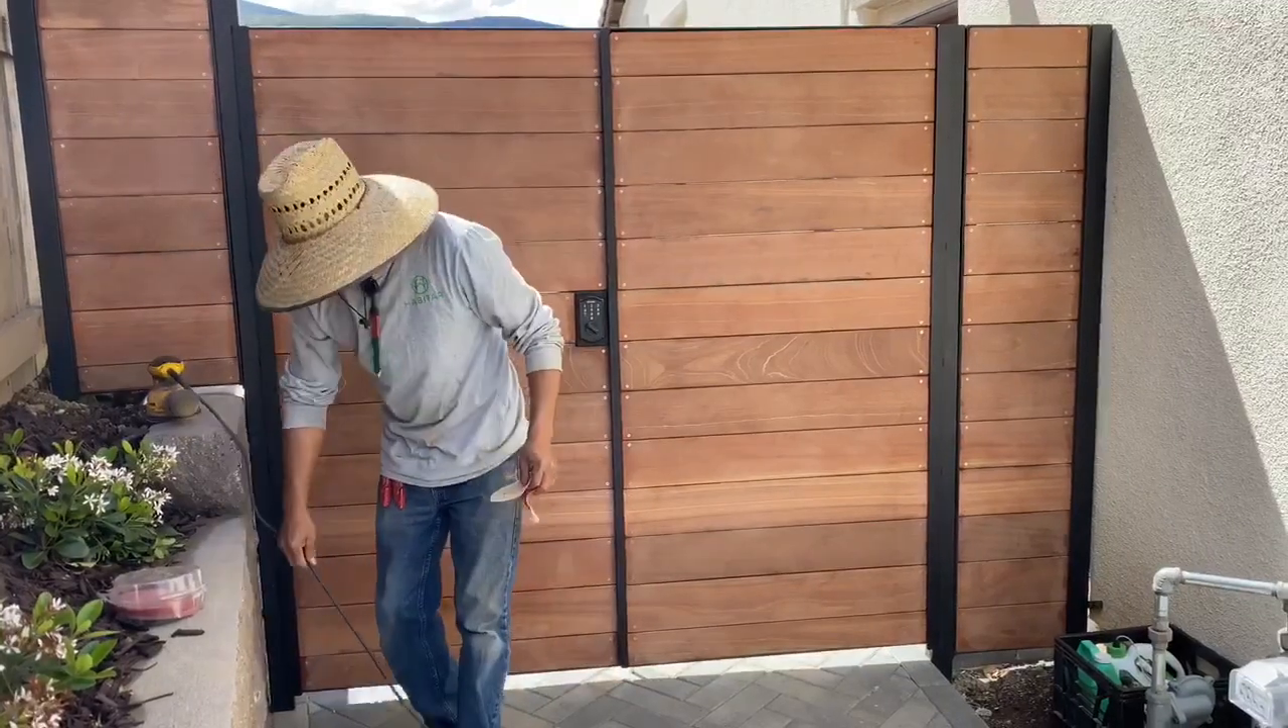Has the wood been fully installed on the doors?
Yes.